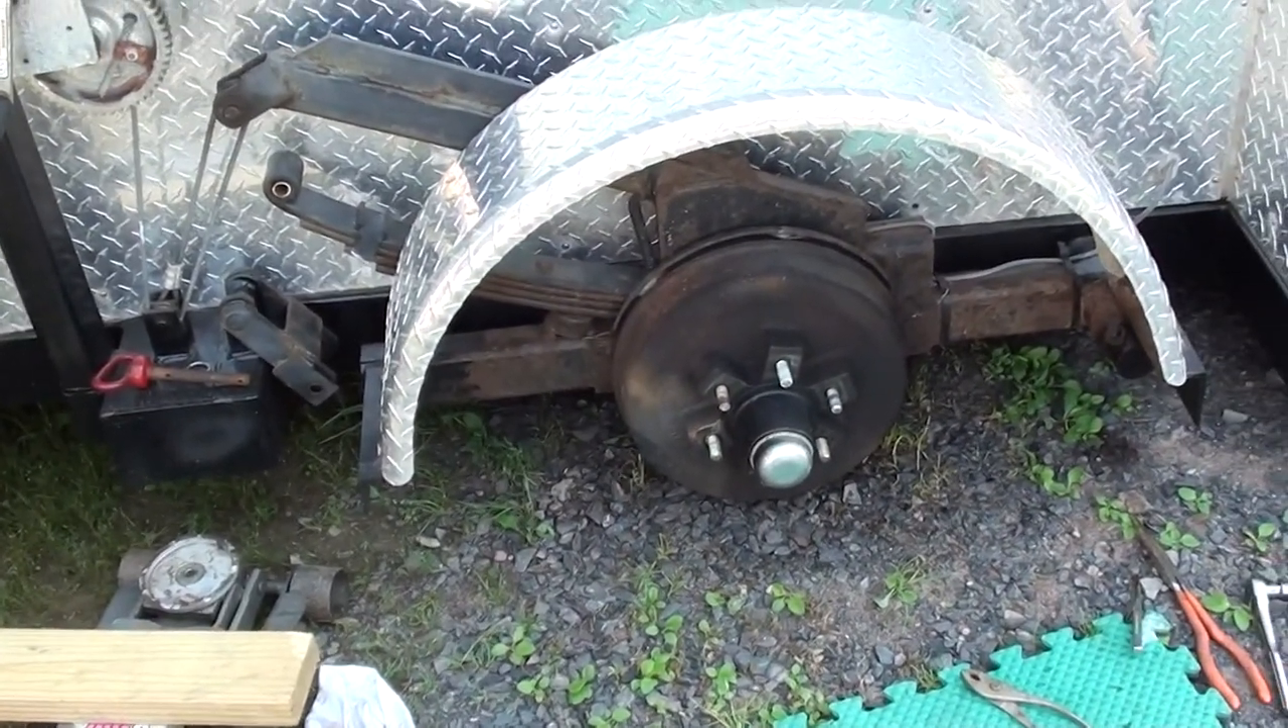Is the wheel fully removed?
Yes.